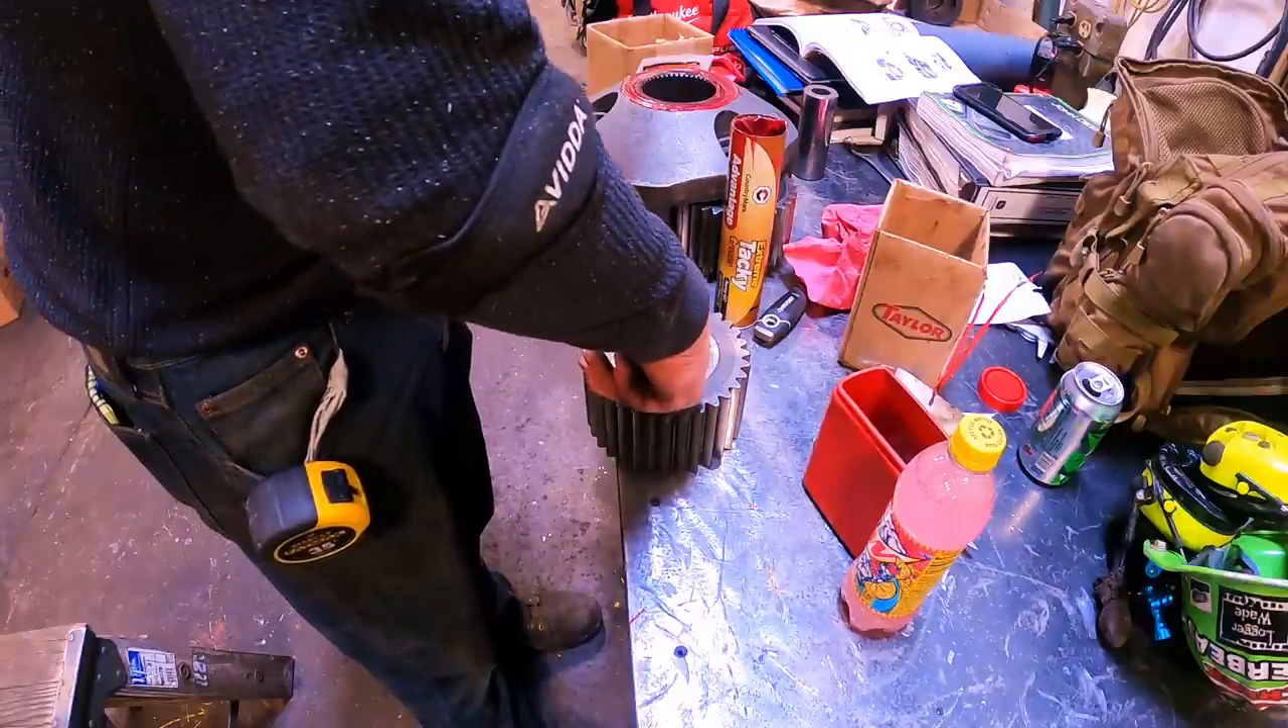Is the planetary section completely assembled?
No.